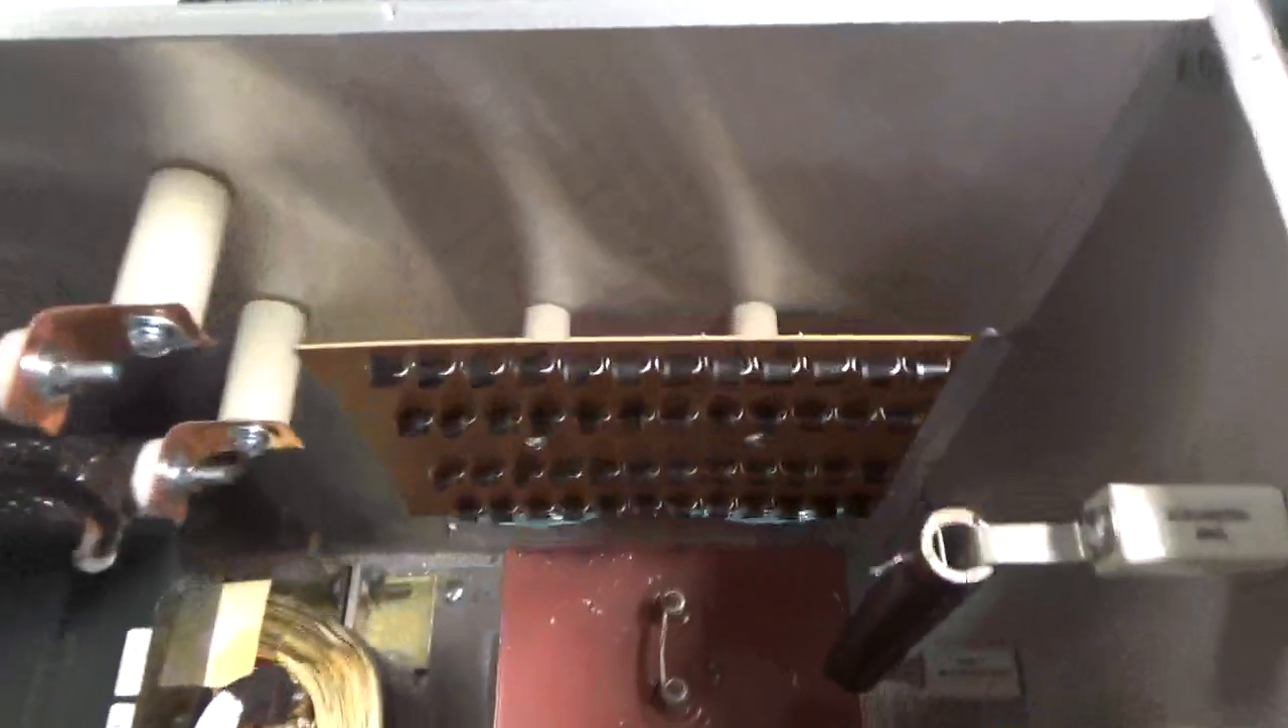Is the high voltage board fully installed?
Yes.